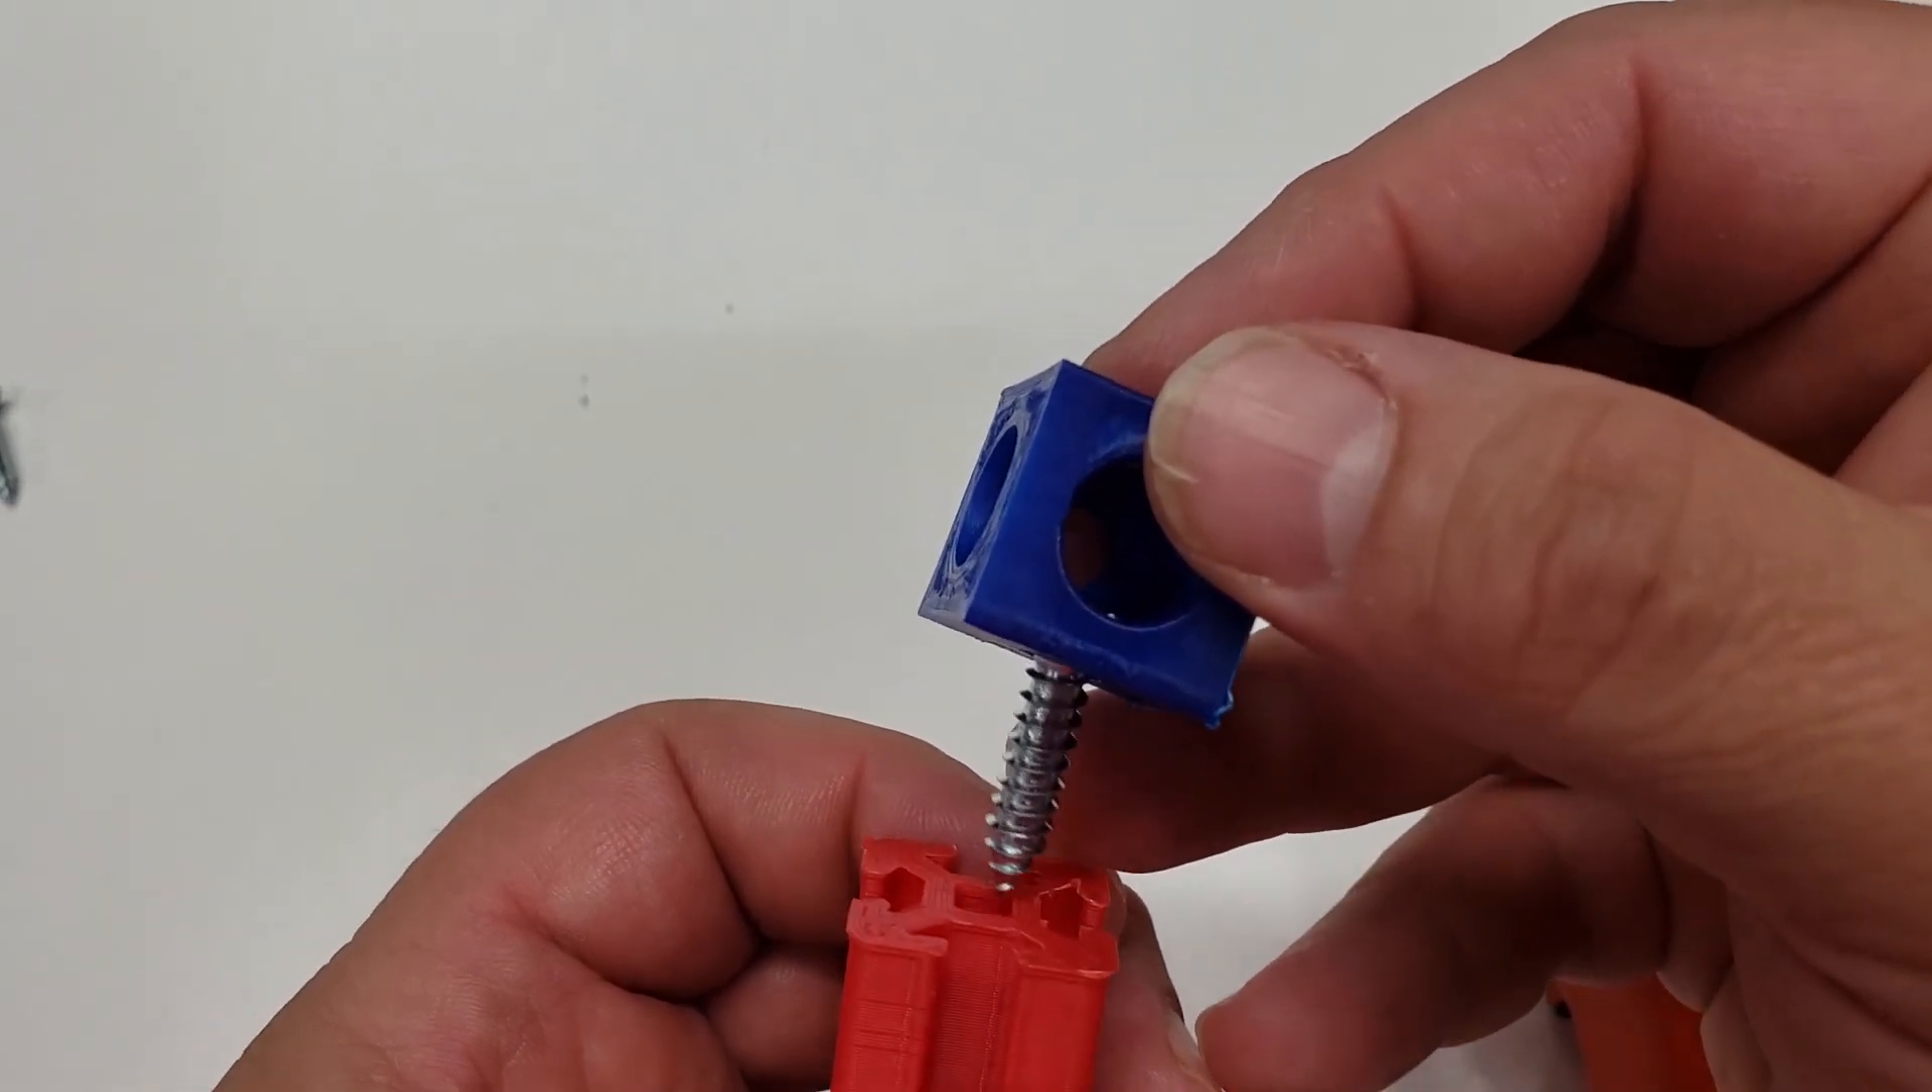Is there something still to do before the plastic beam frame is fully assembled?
Yes.